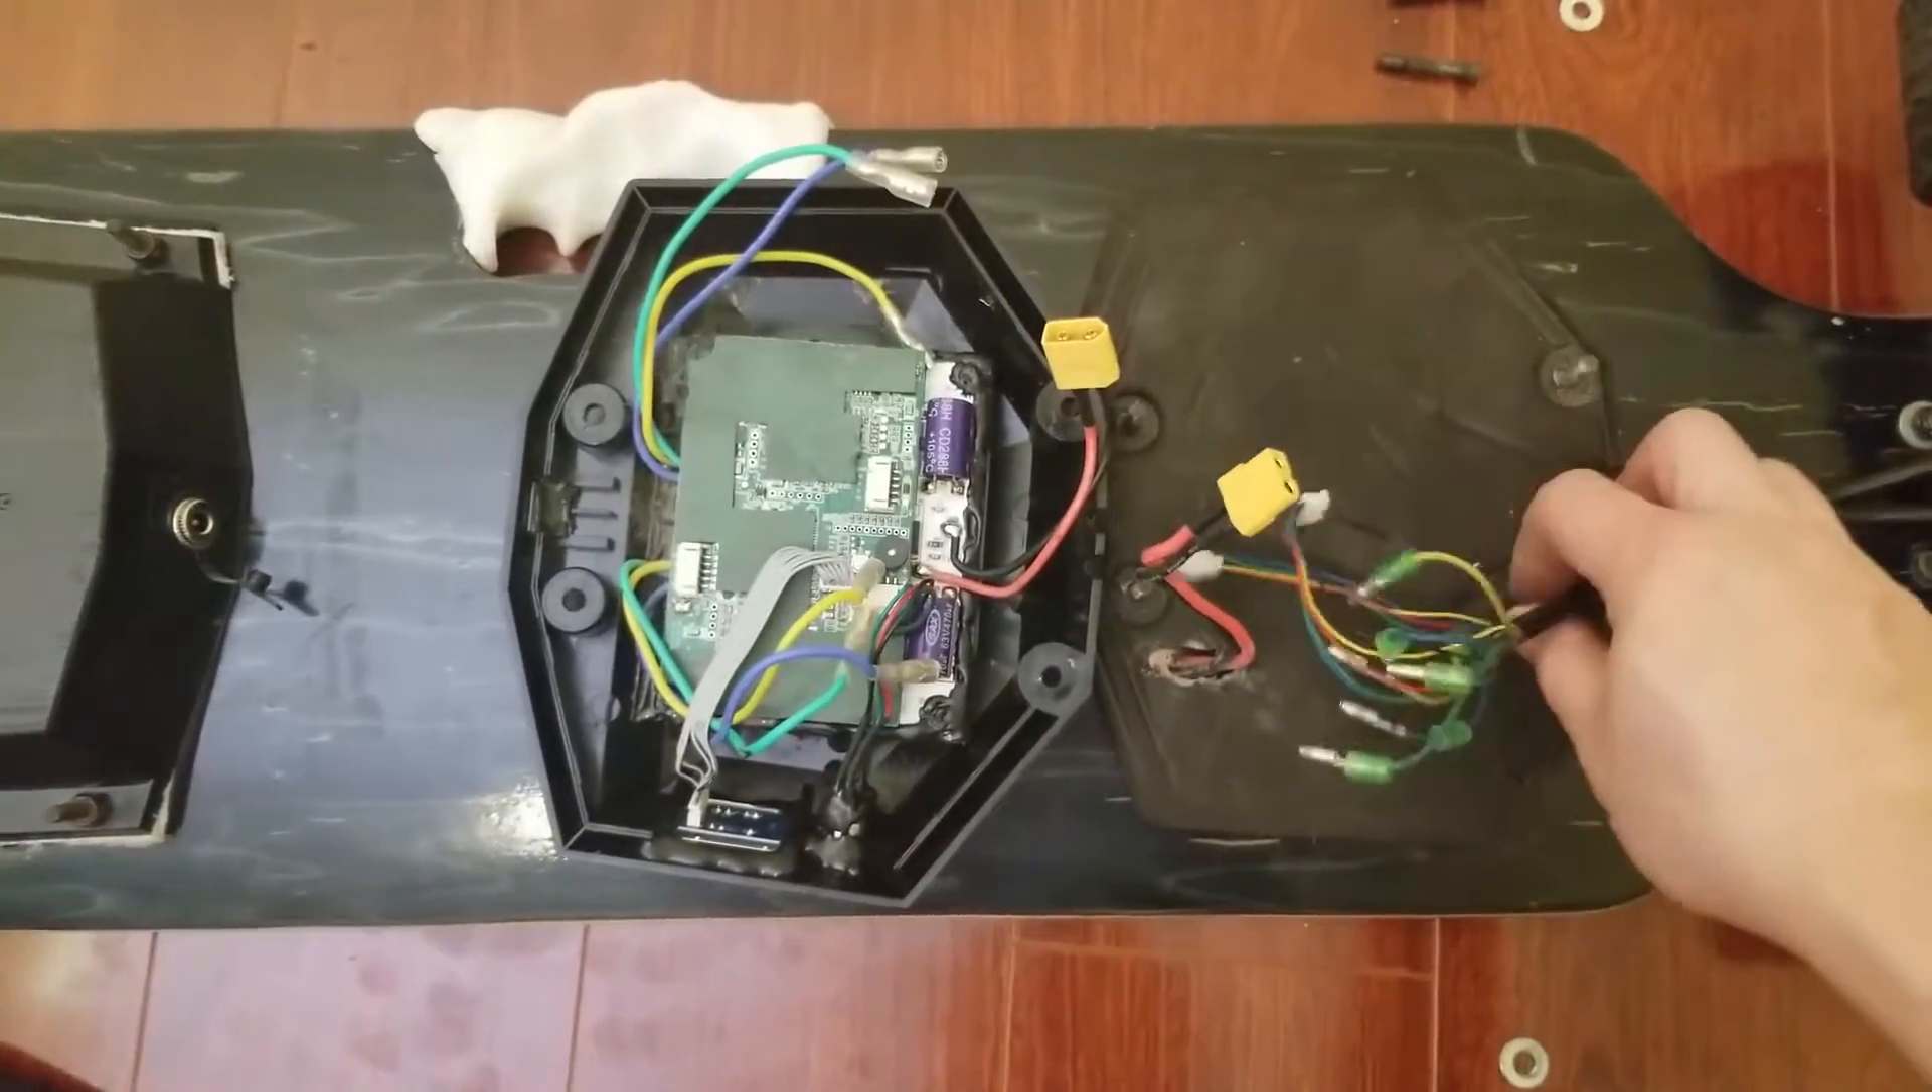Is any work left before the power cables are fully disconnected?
No.